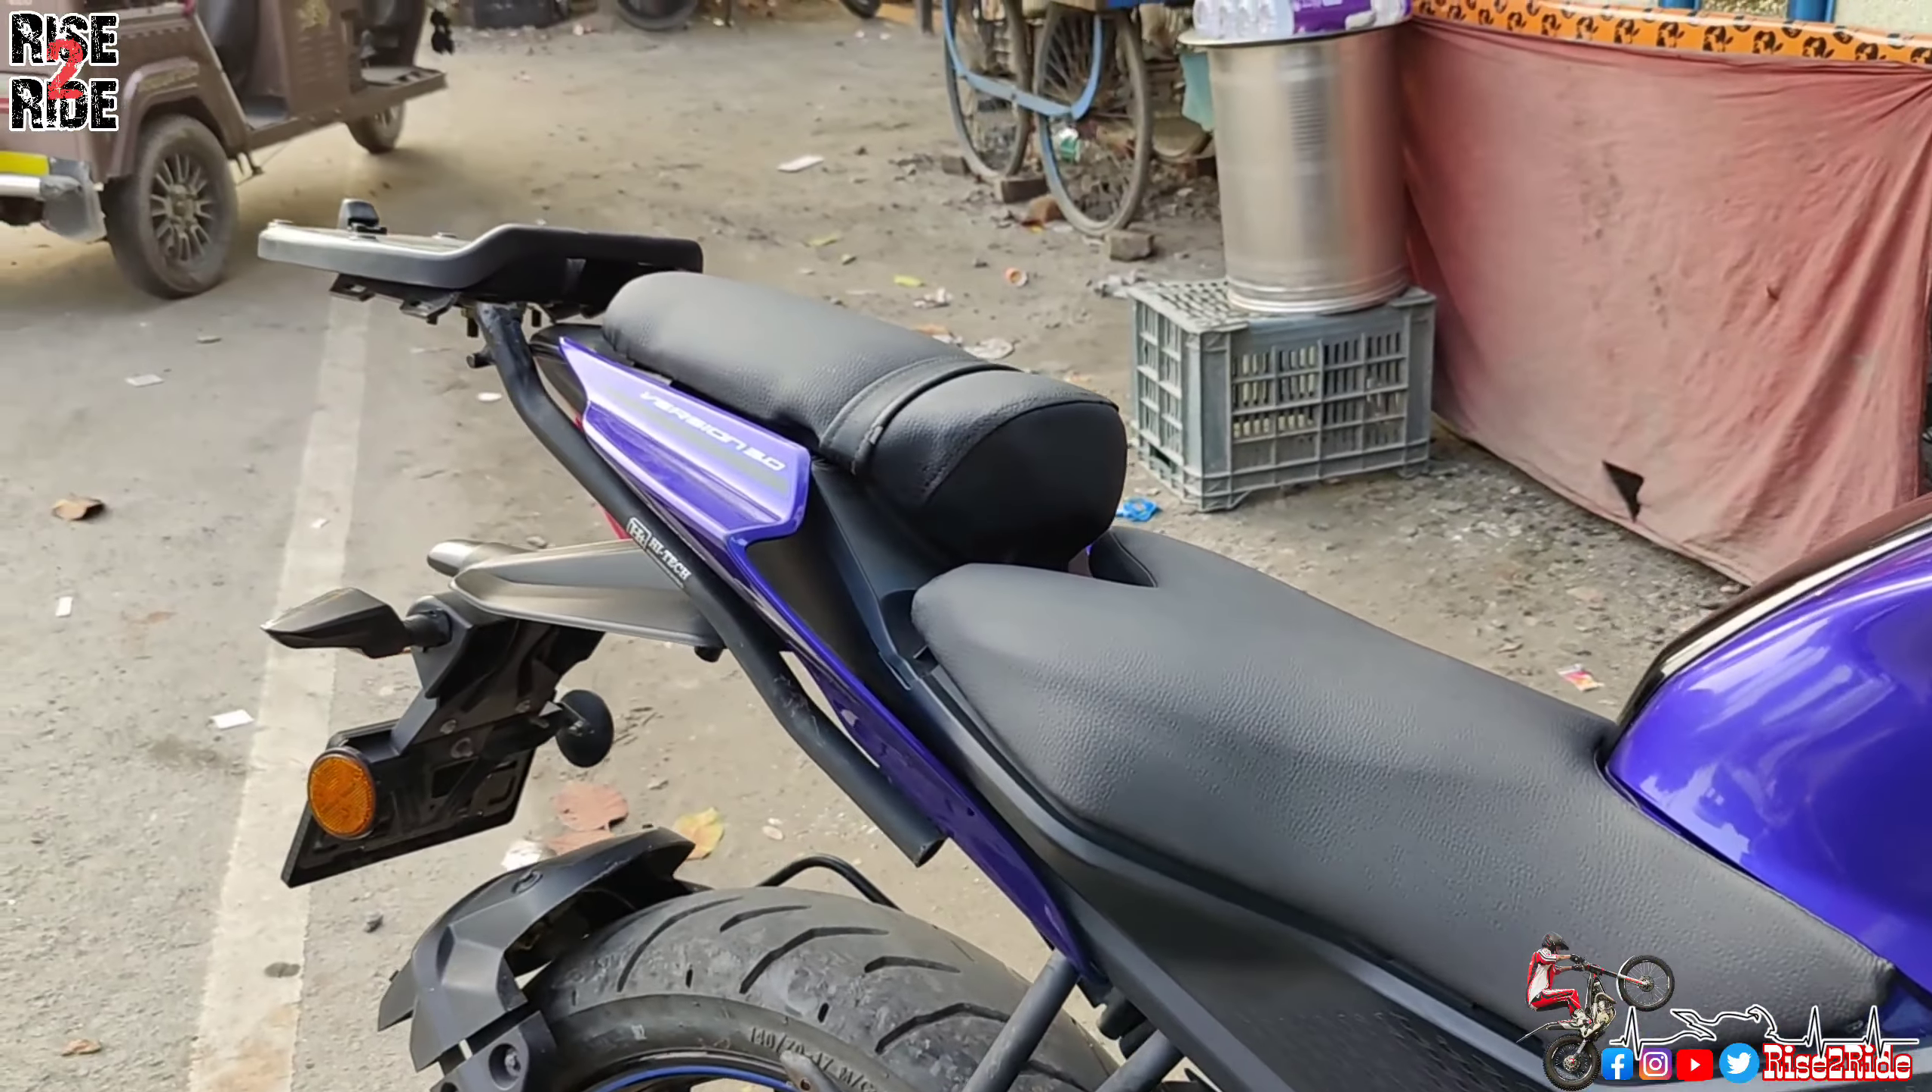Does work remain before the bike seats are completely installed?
No.